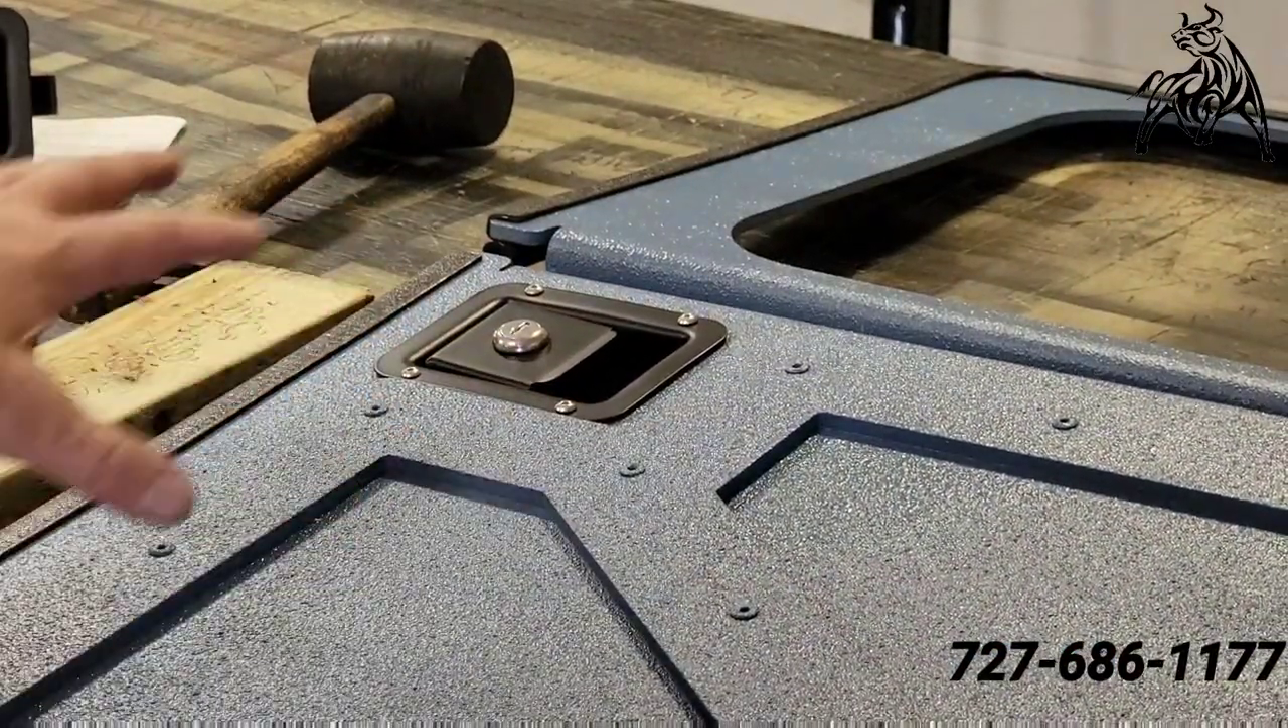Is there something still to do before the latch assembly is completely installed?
No.